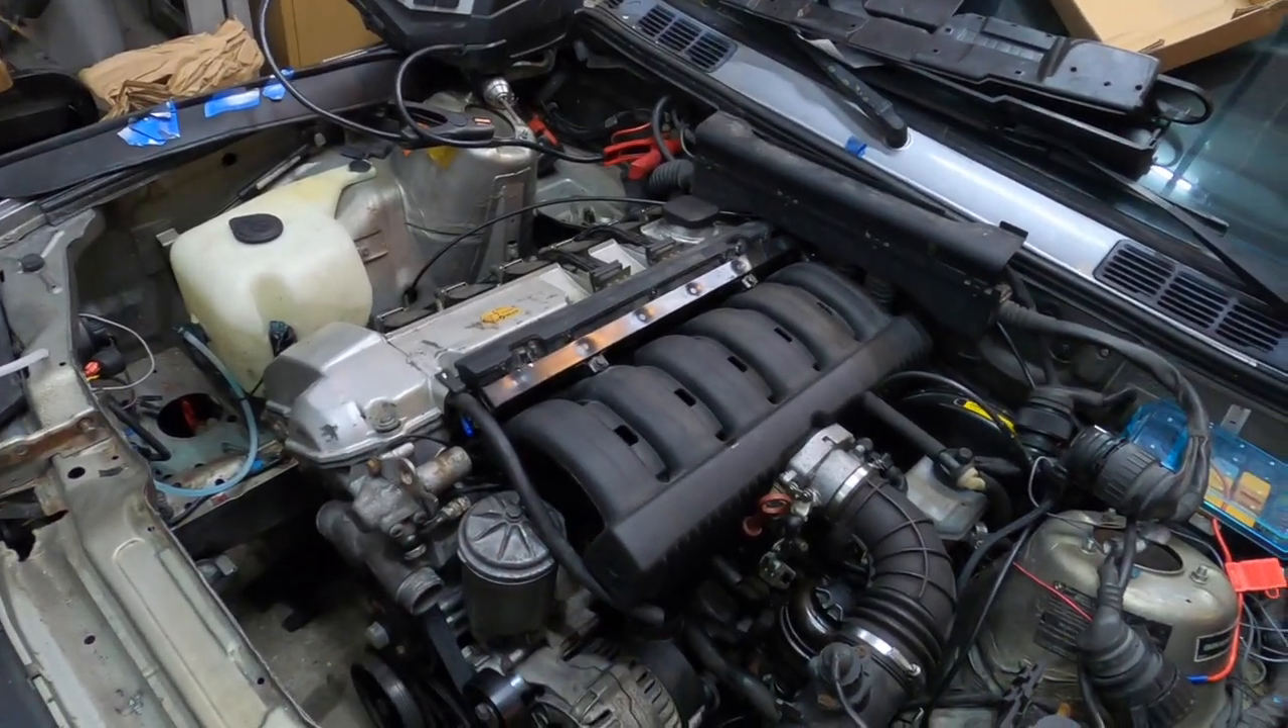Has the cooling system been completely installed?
No.